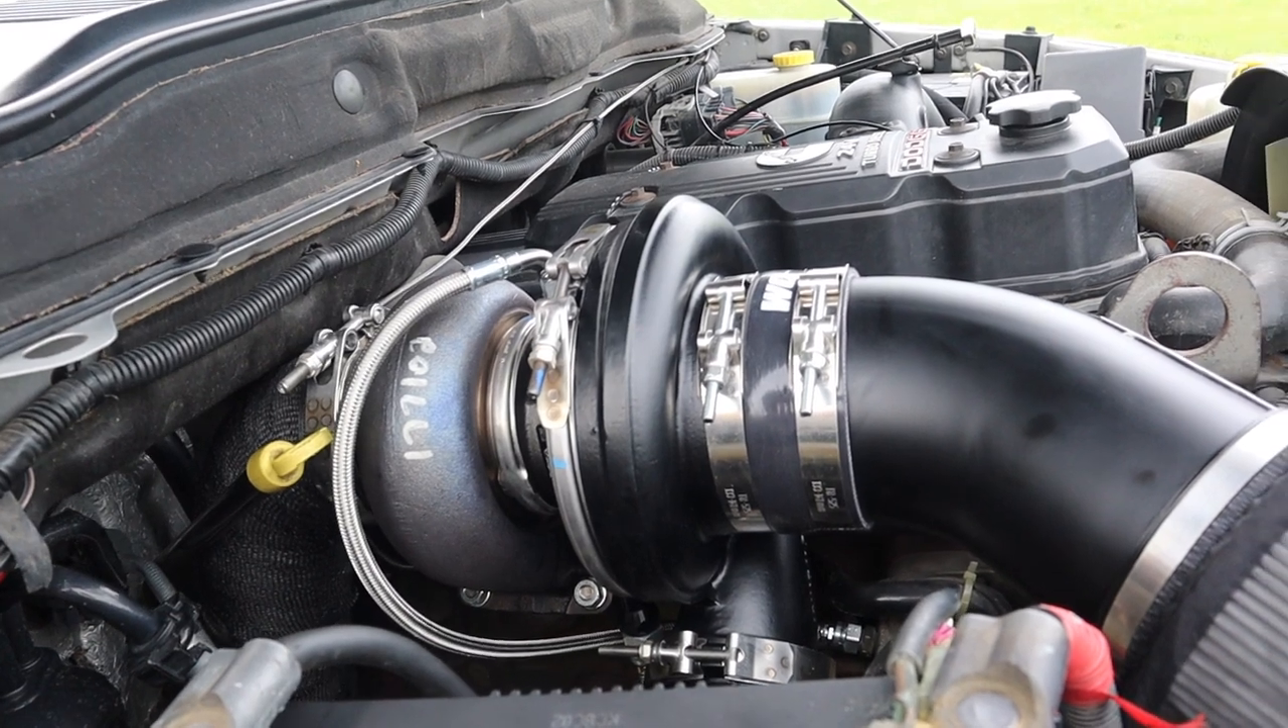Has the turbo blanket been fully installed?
No.